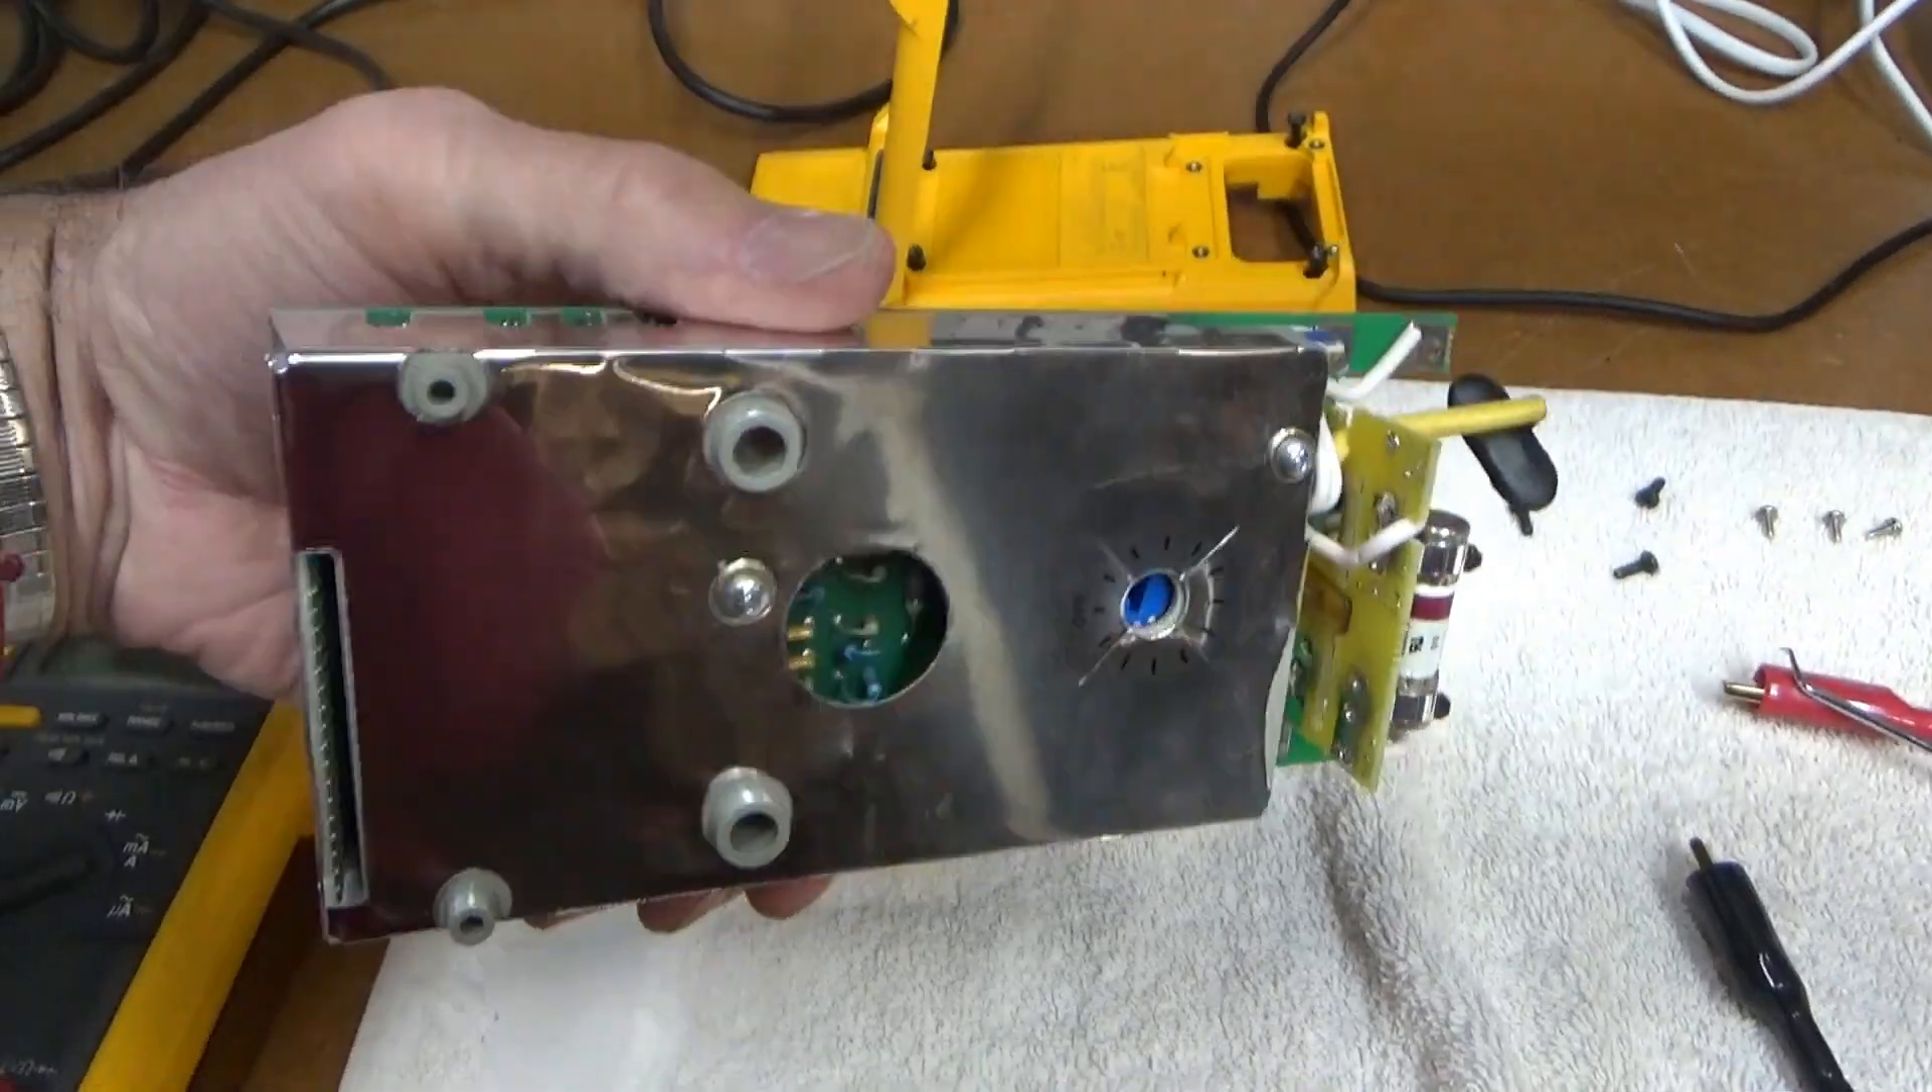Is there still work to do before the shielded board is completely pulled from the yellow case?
No.